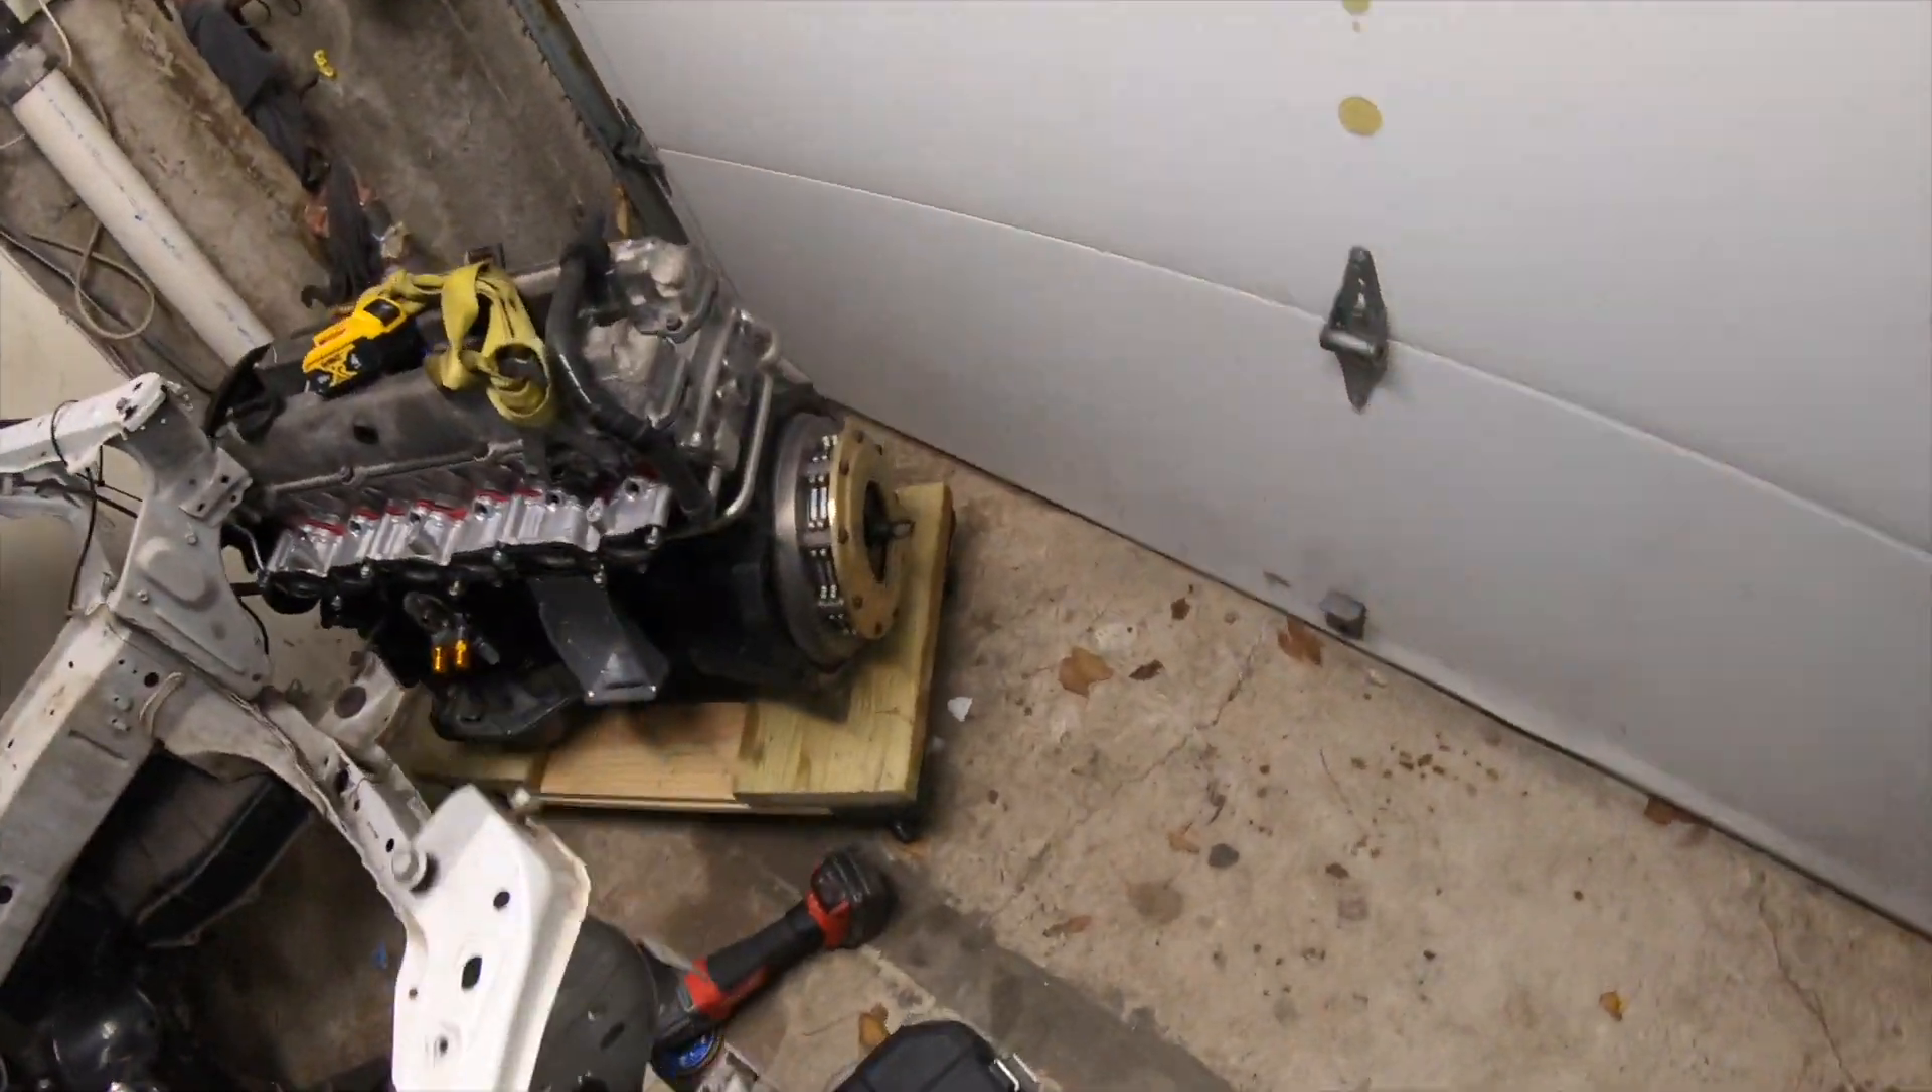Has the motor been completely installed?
No.